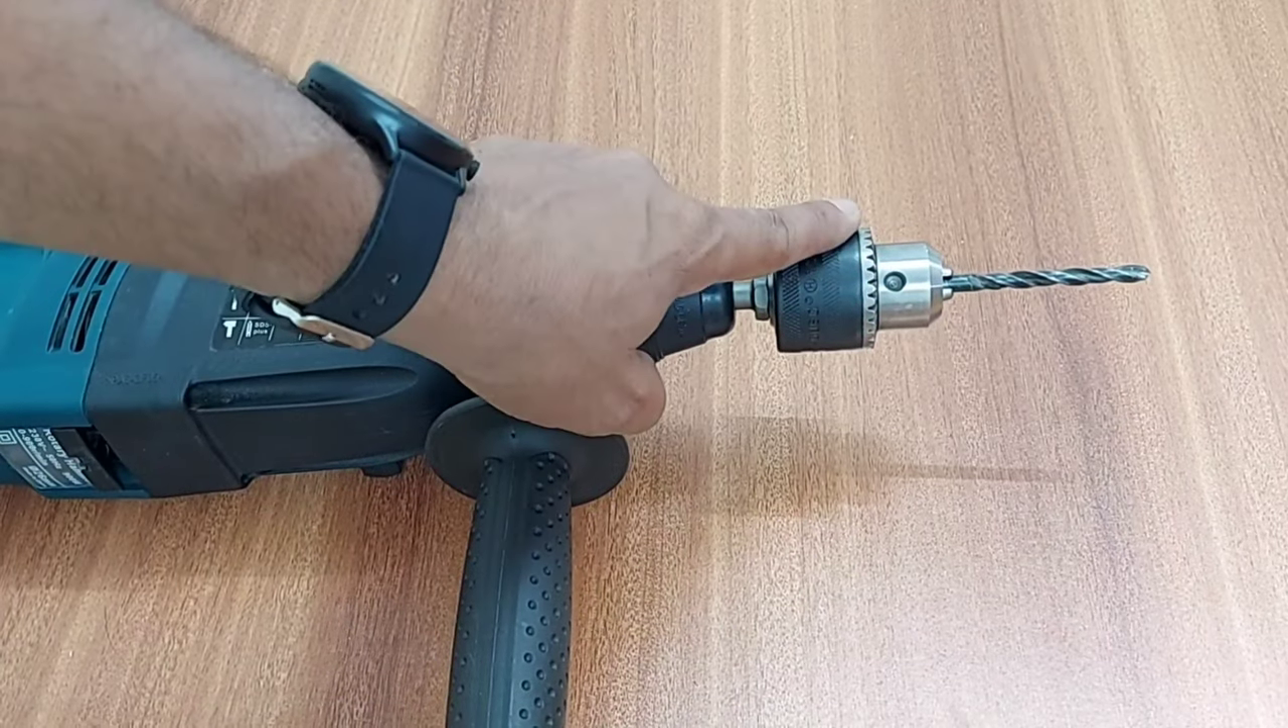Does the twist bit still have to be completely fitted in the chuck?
No.